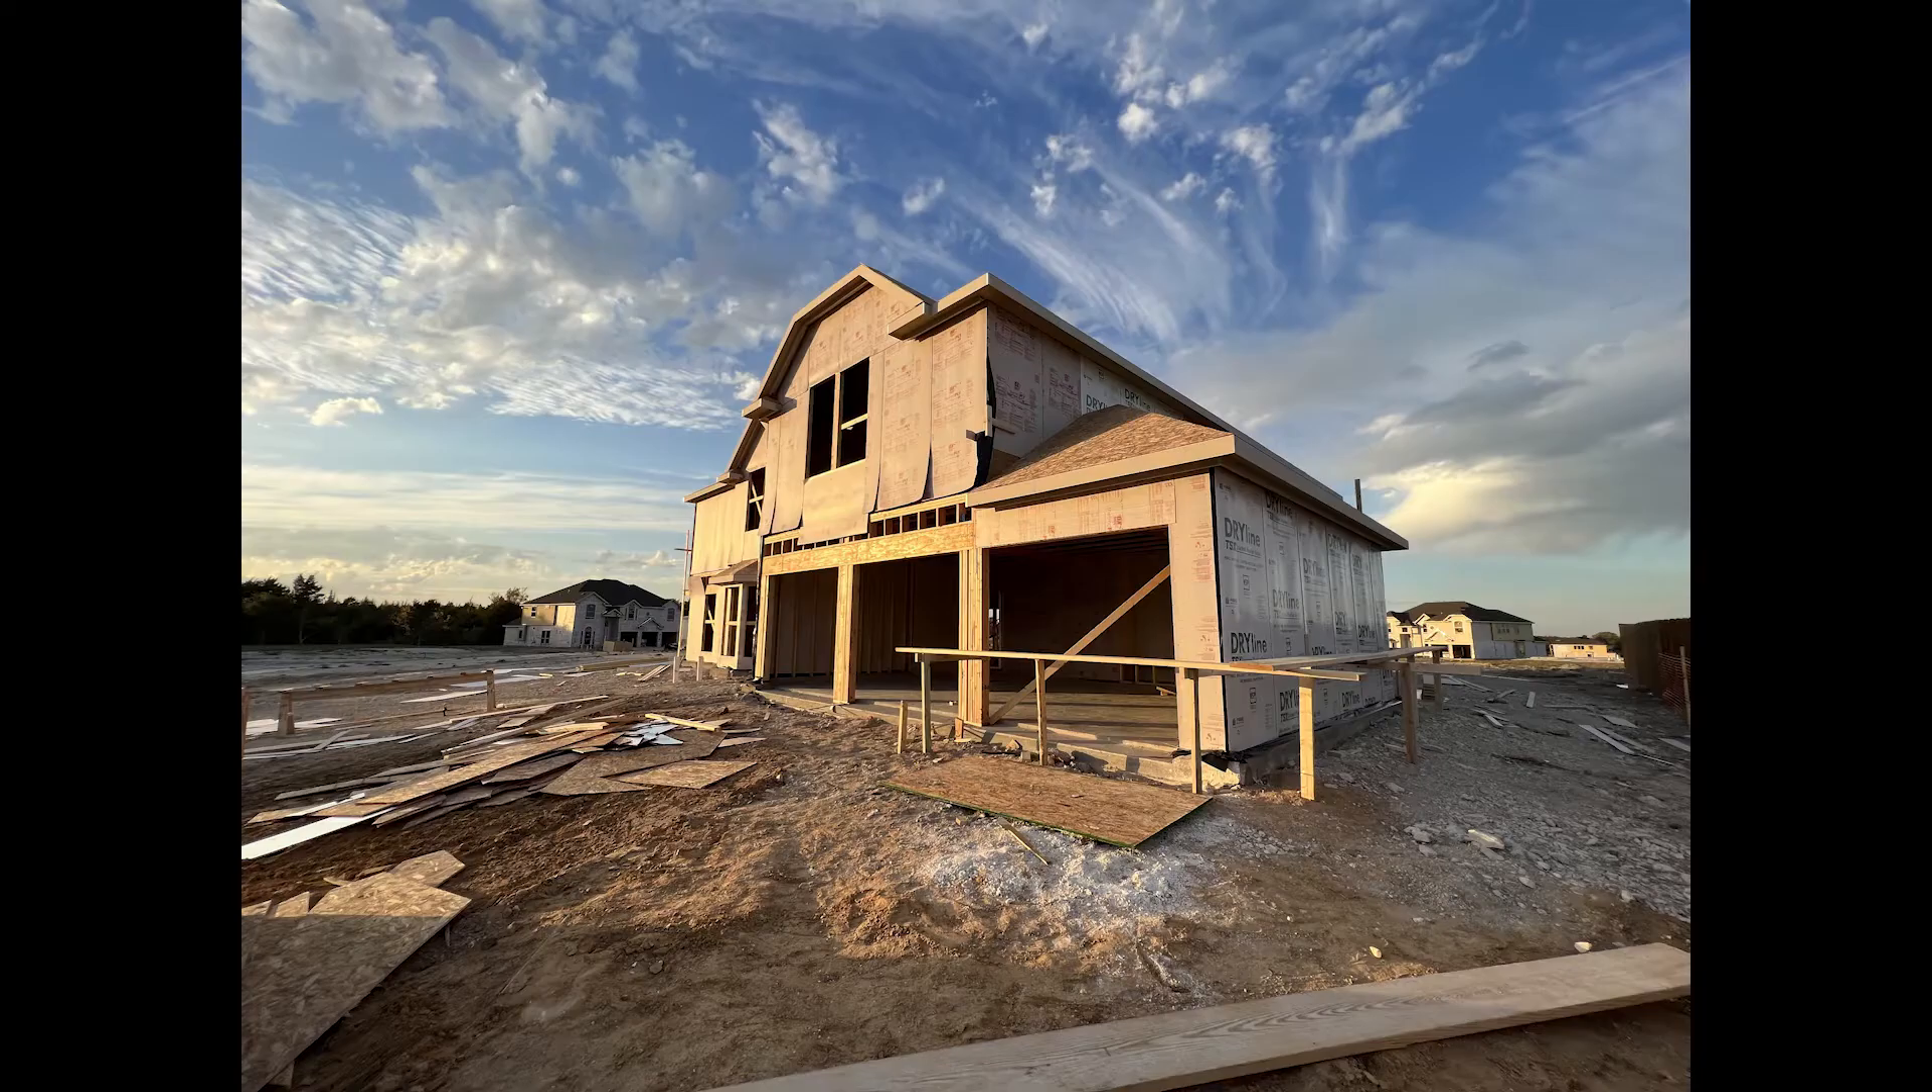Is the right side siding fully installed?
No.